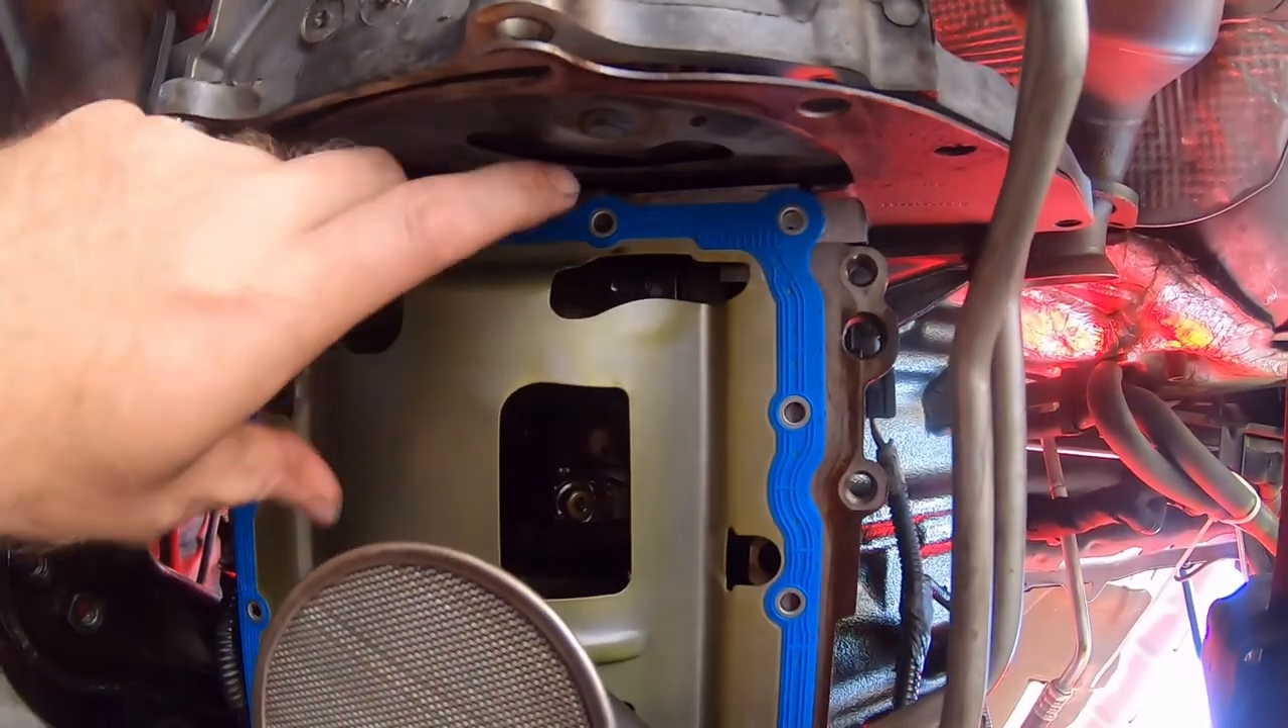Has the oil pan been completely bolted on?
No.